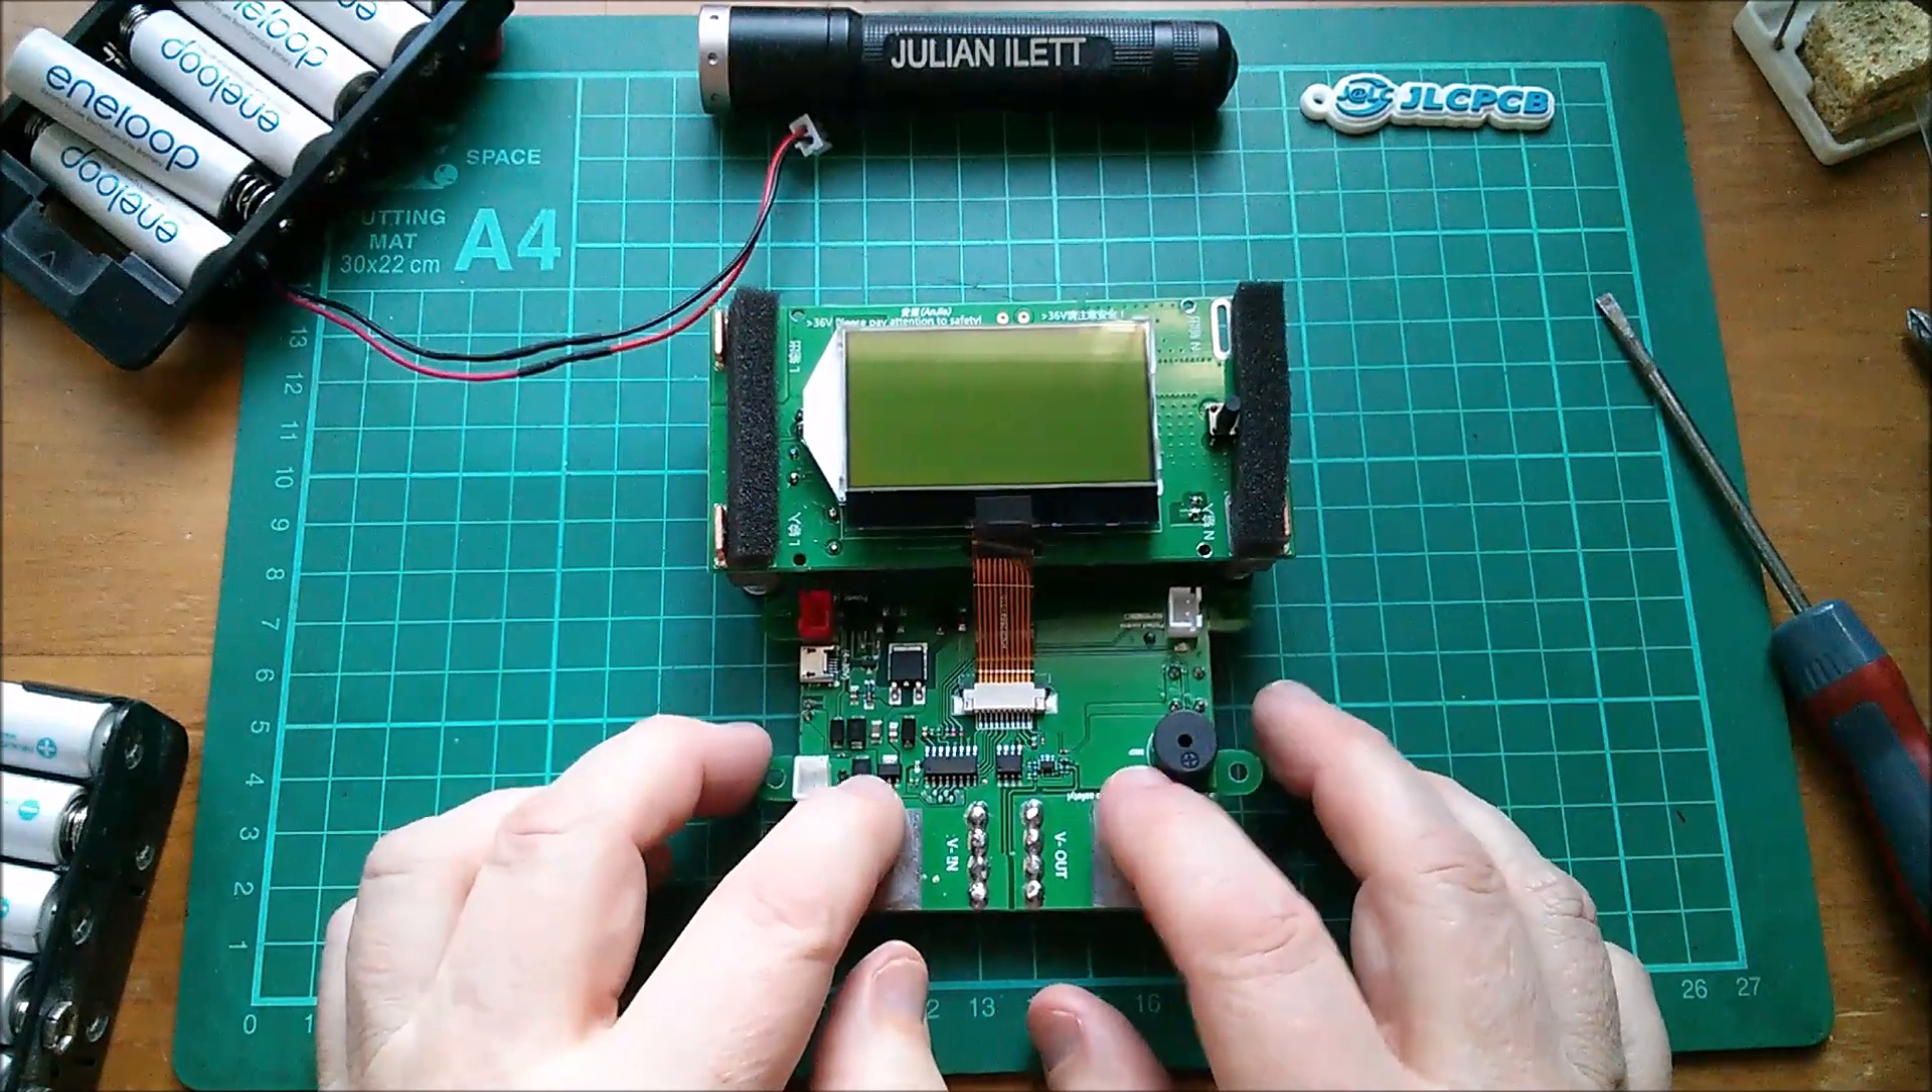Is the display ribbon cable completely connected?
Yes.